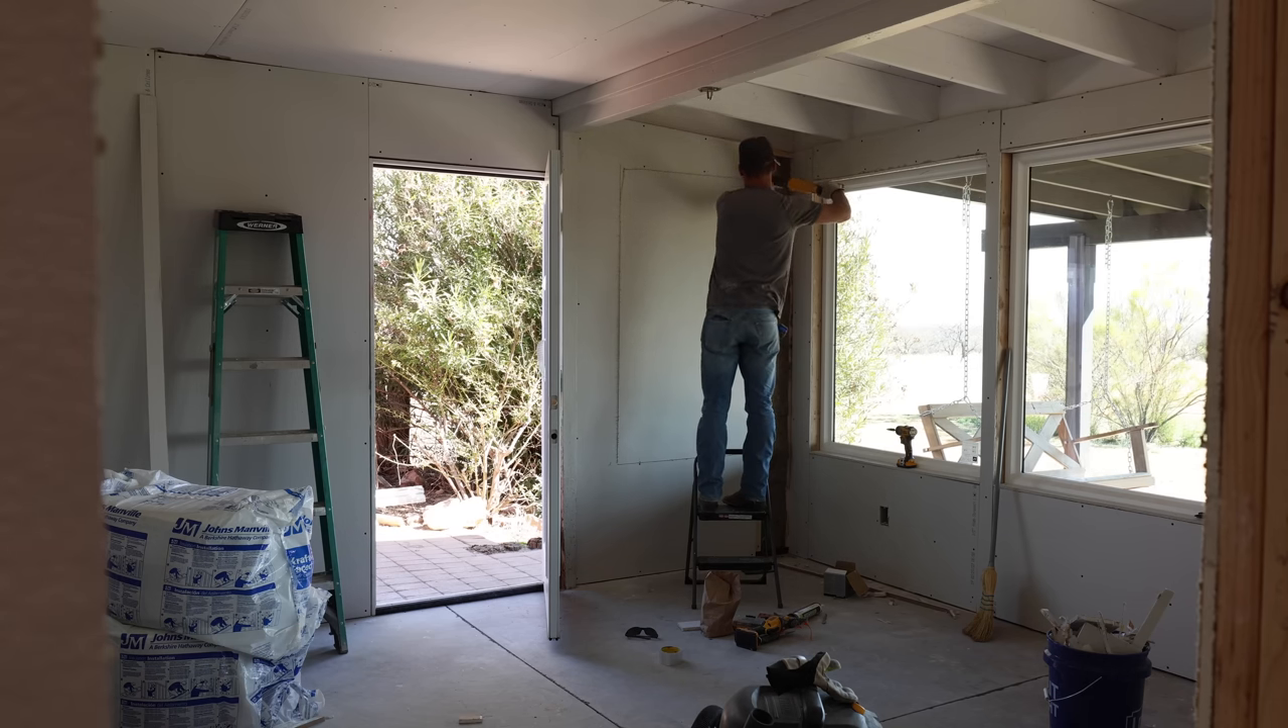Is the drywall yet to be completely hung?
Yes.